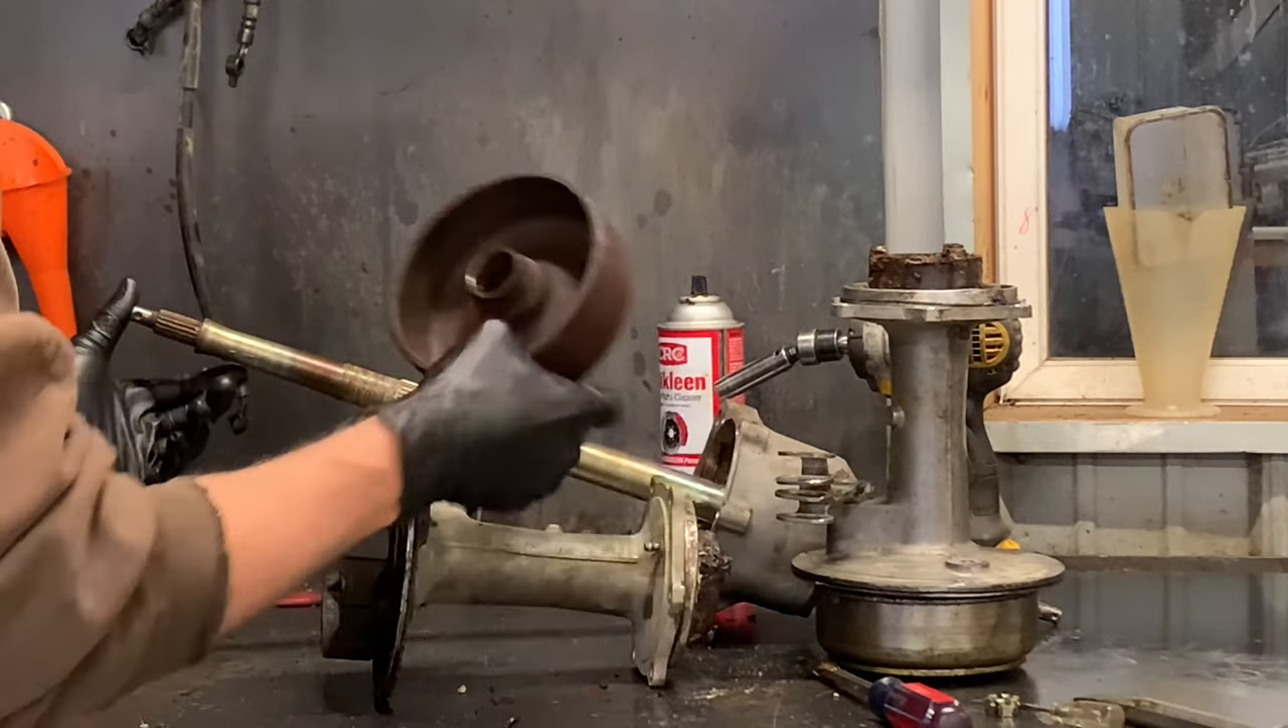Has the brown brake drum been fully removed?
Yes.